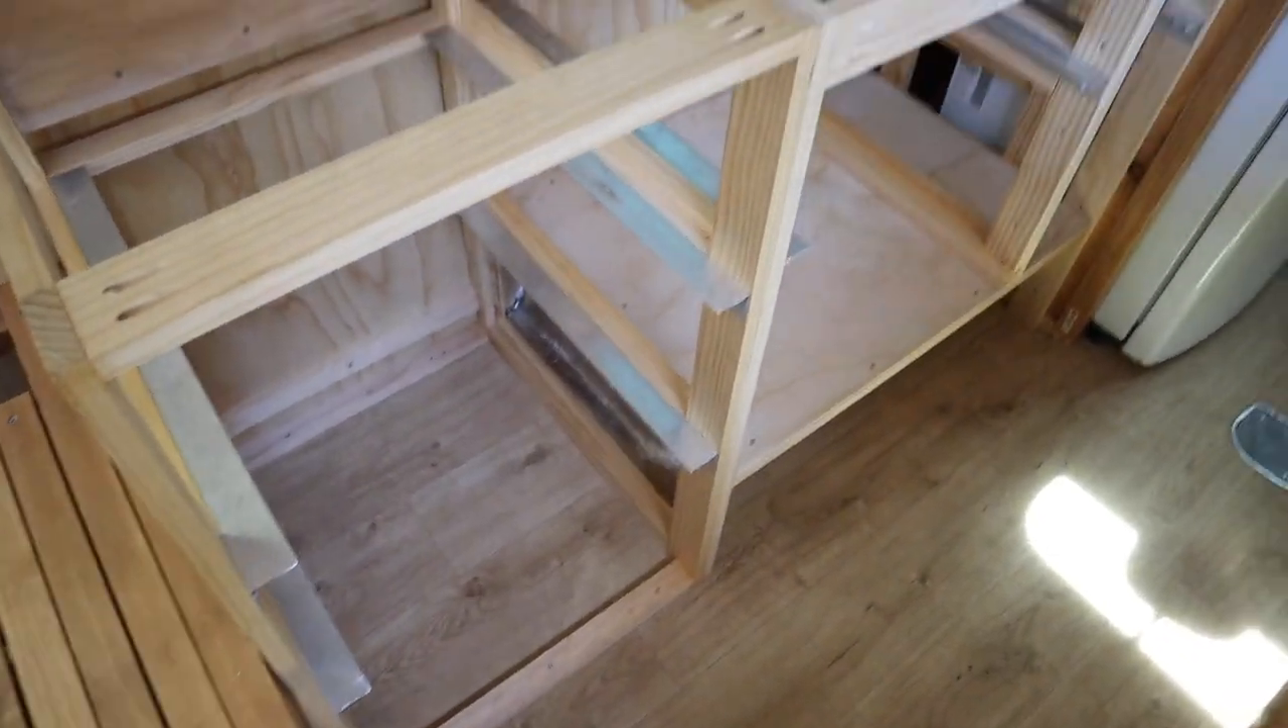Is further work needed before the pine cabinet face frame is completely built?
No.